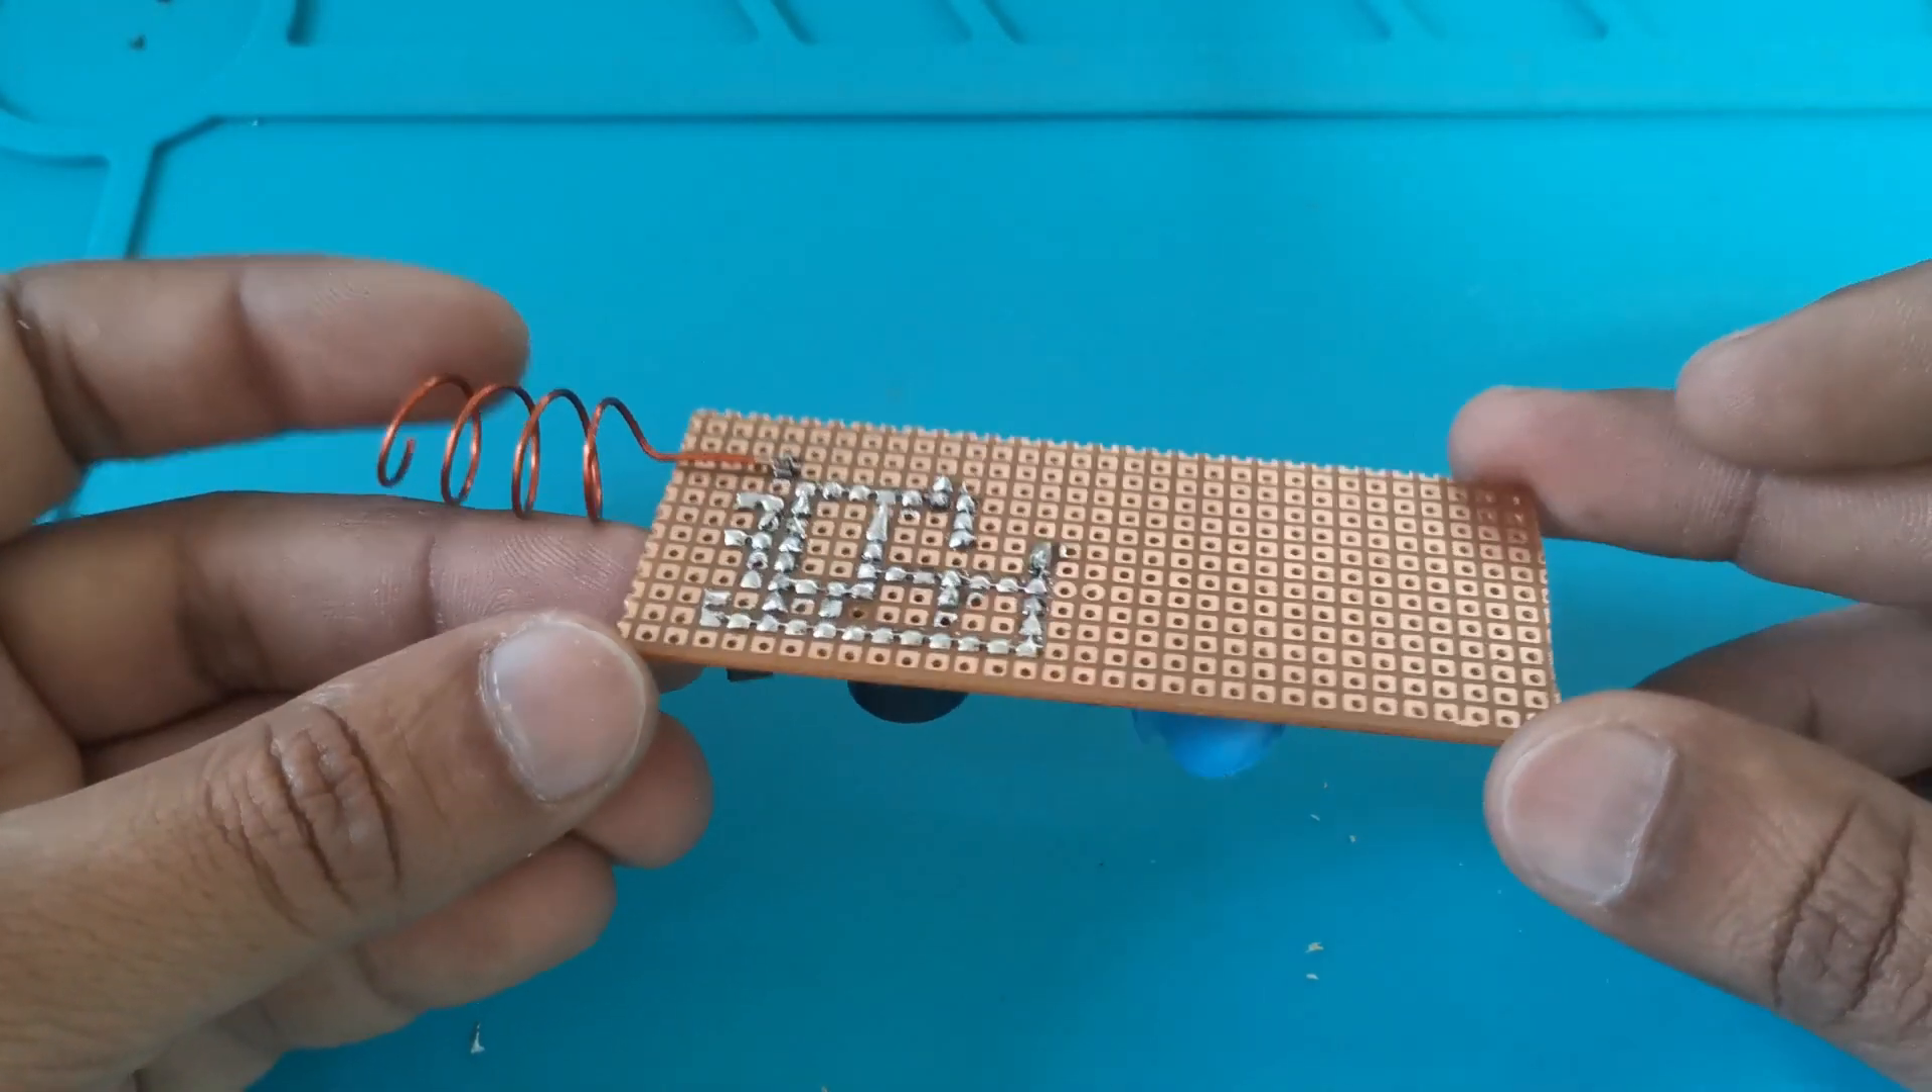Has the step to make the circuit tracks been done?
Yes.